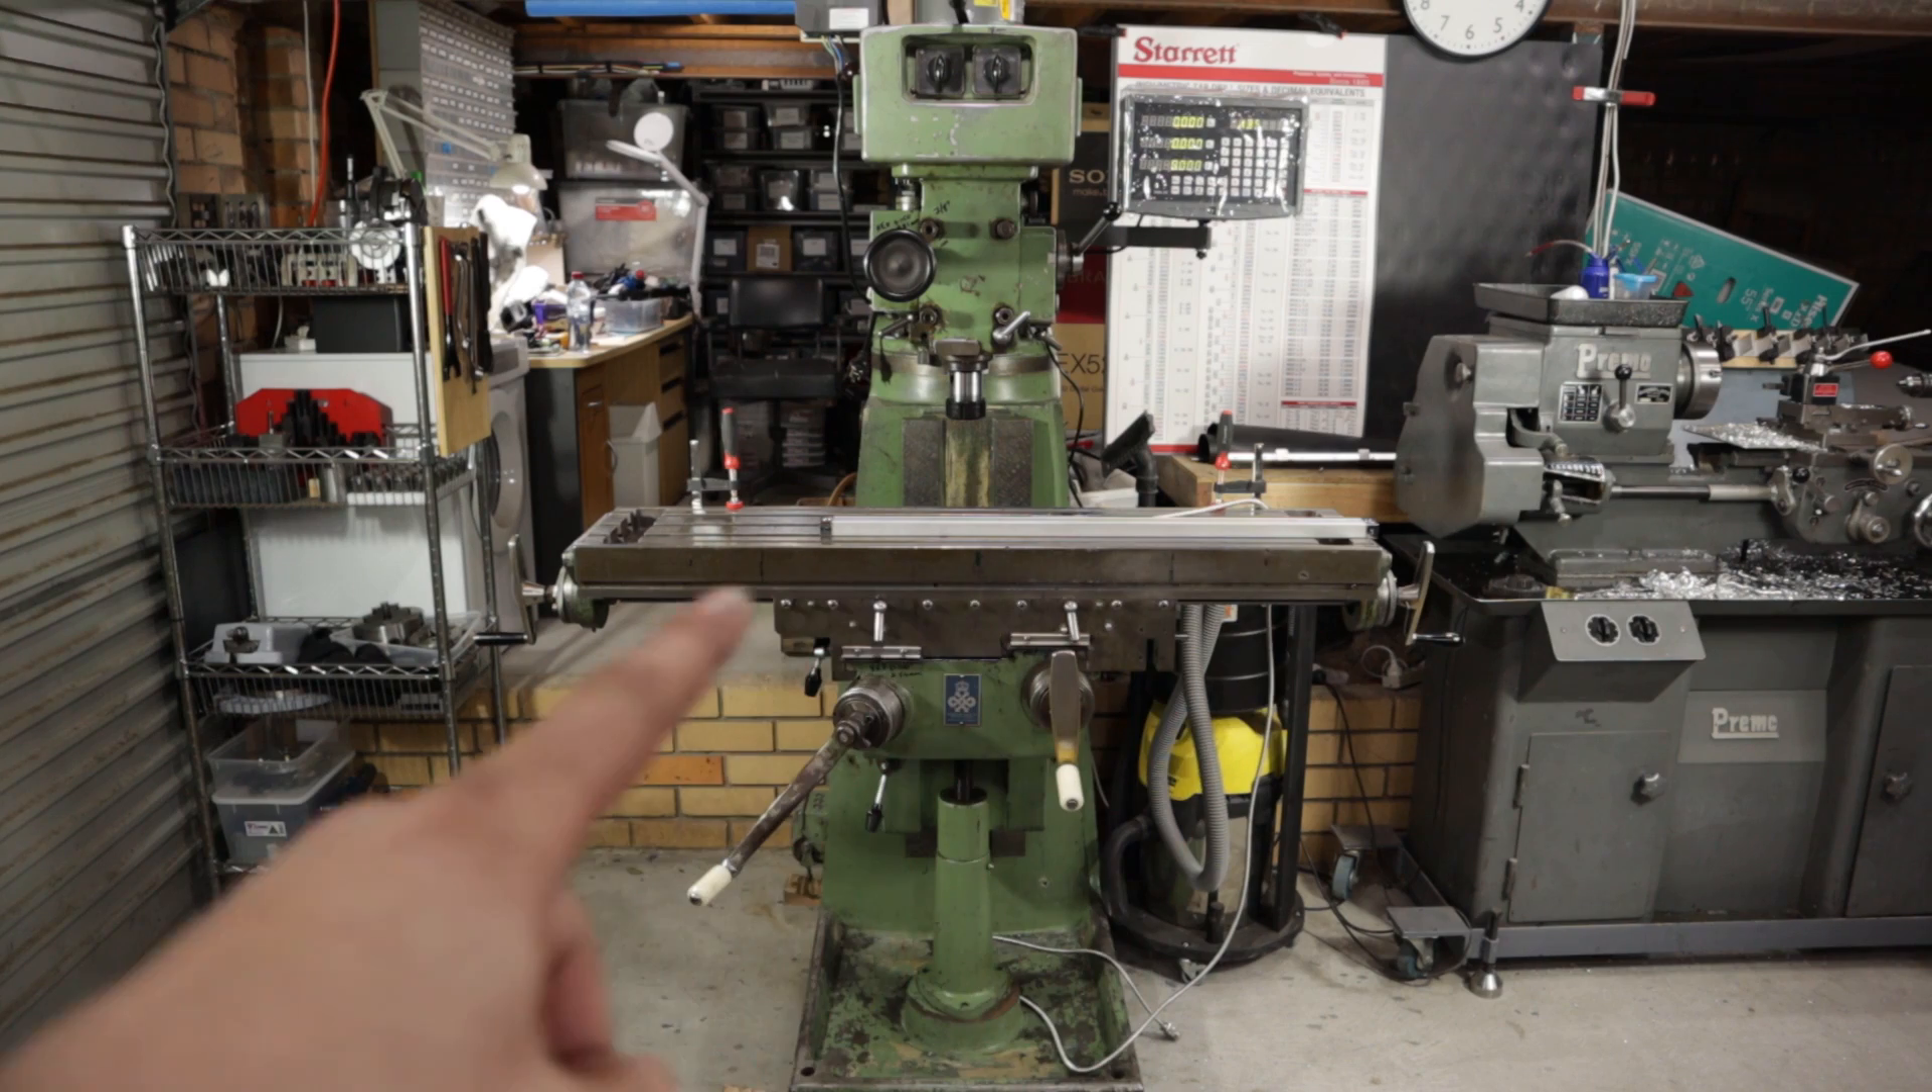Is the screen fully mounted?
Yes.